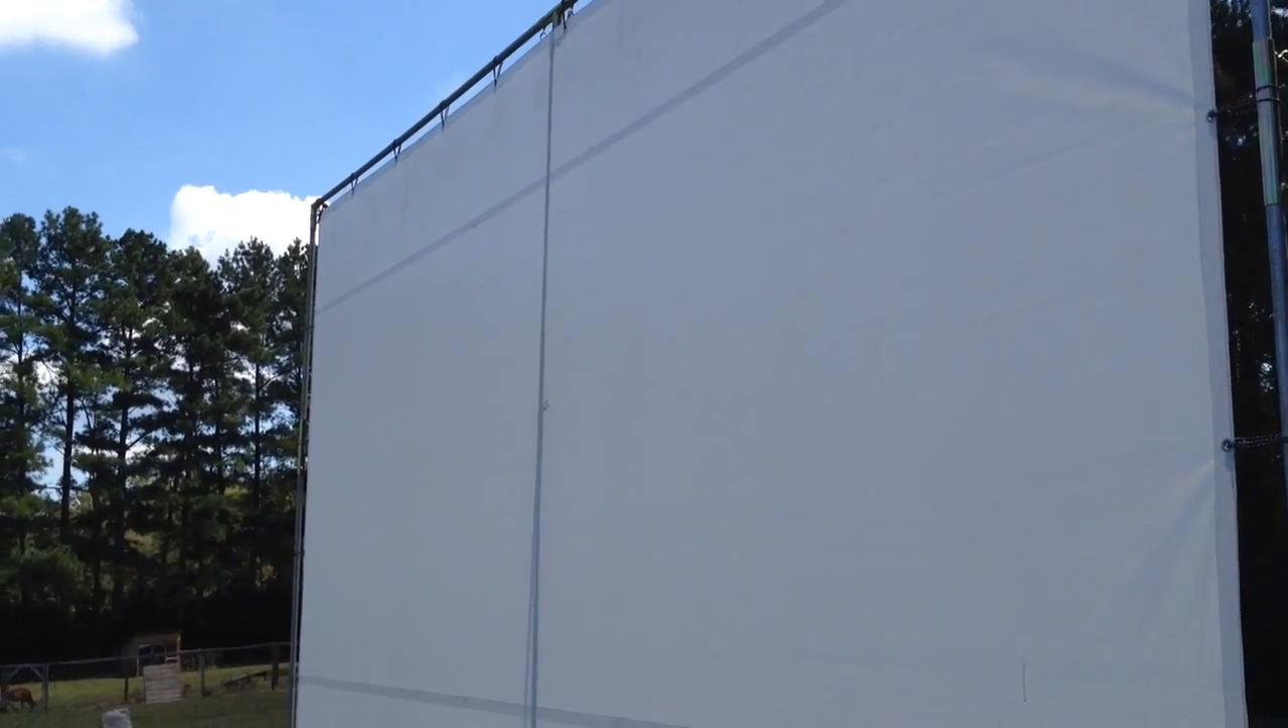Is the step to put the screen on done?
Yes.